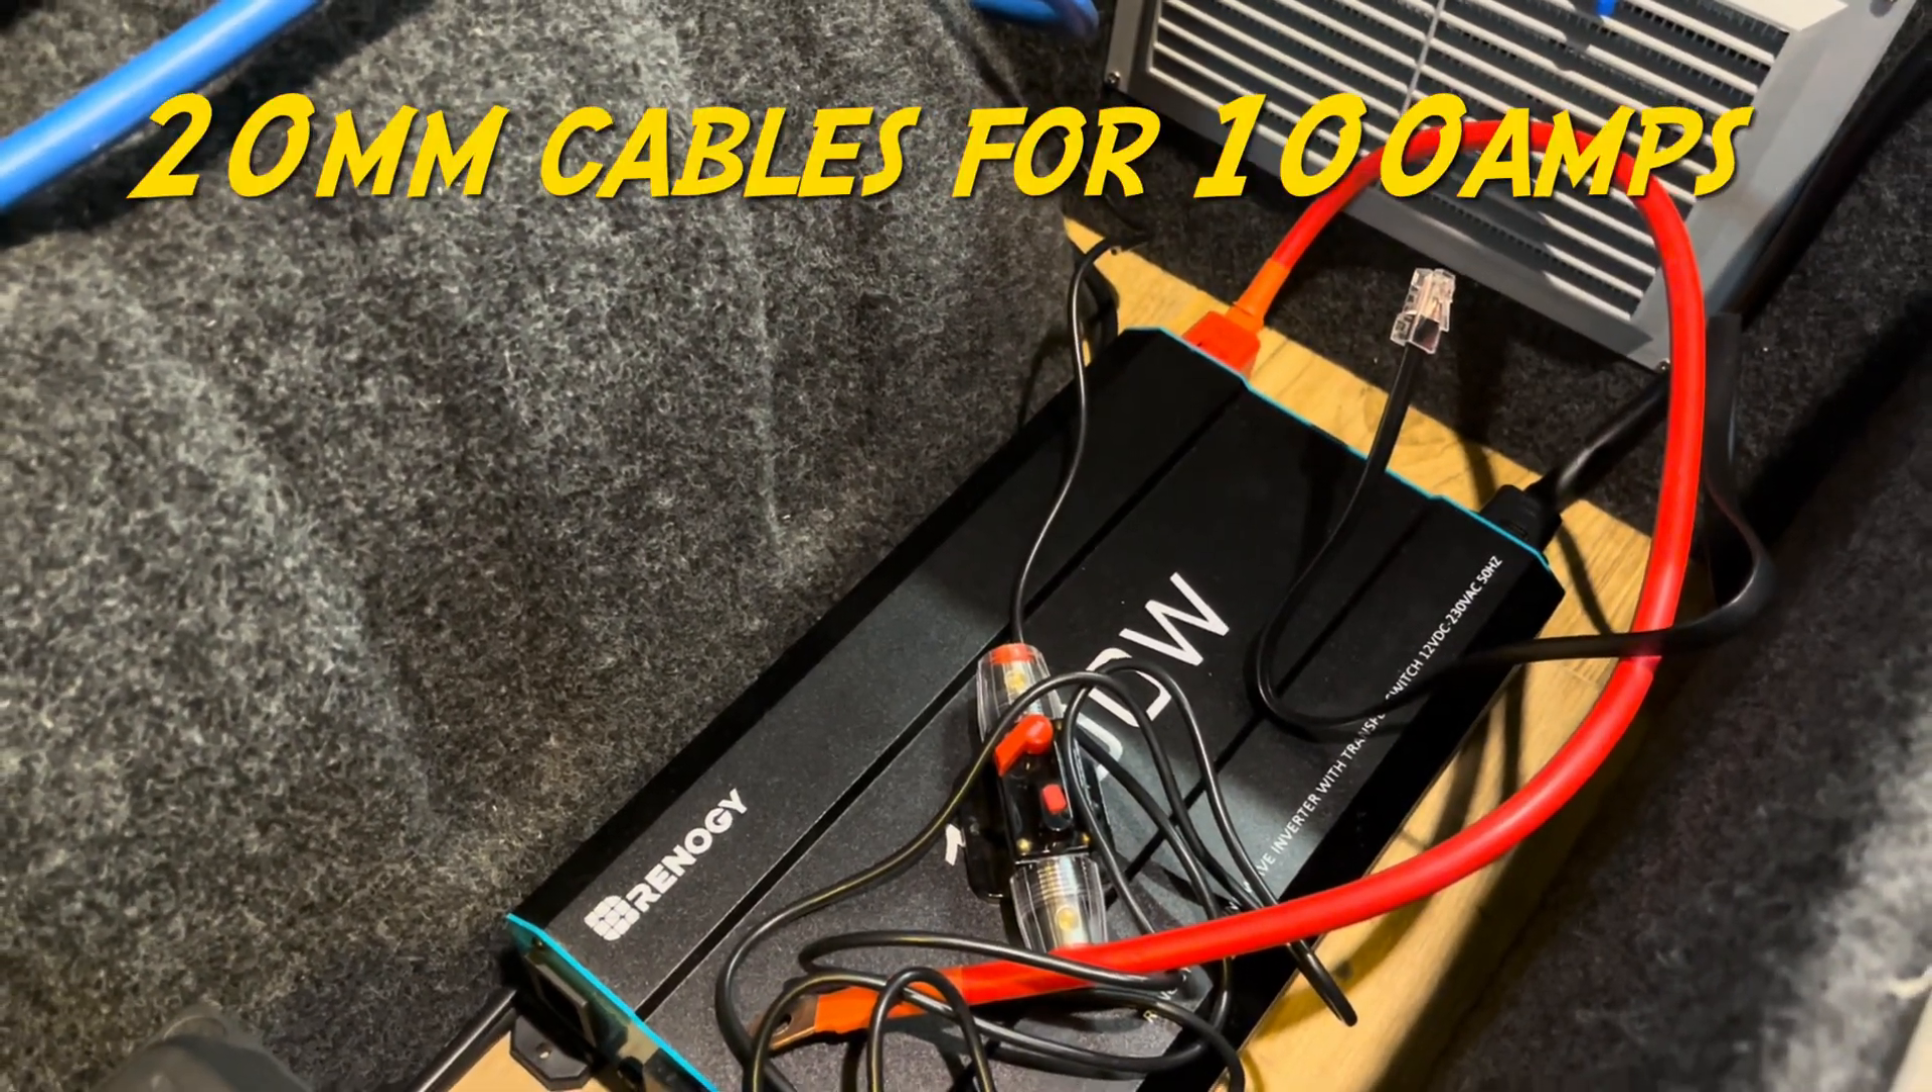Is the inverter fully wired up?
No.